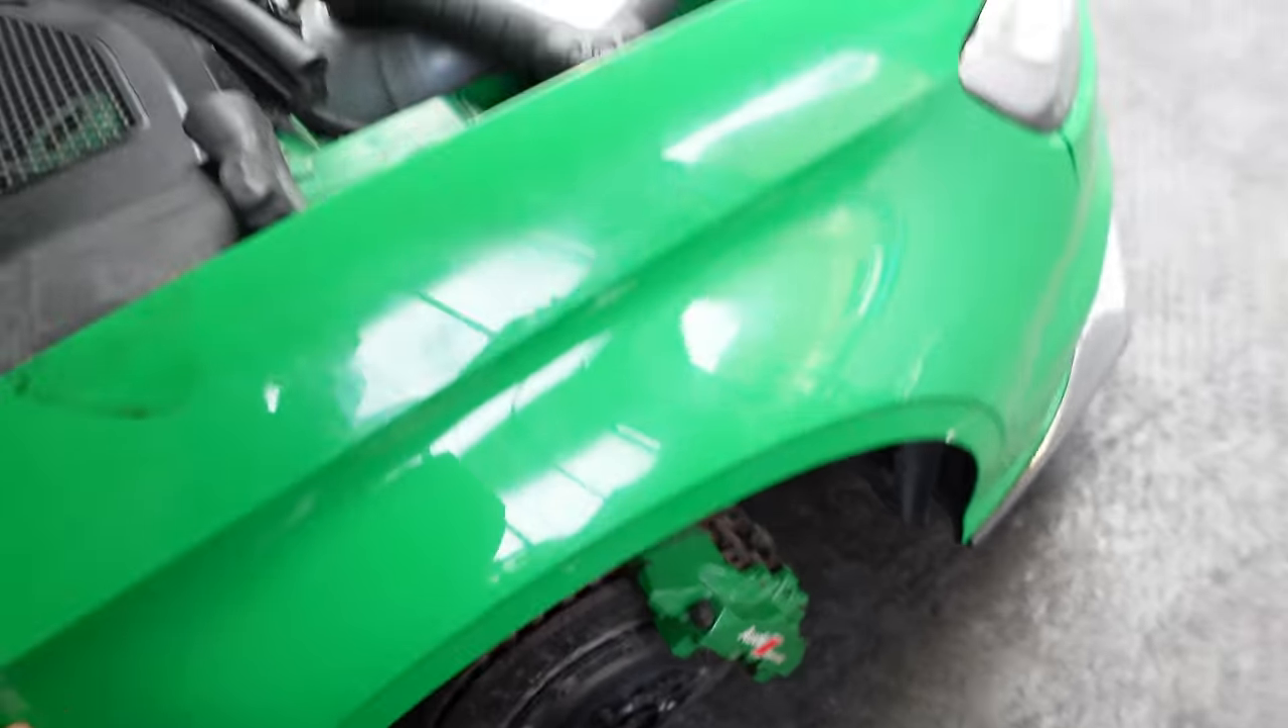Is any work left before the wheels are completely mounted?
Yes.